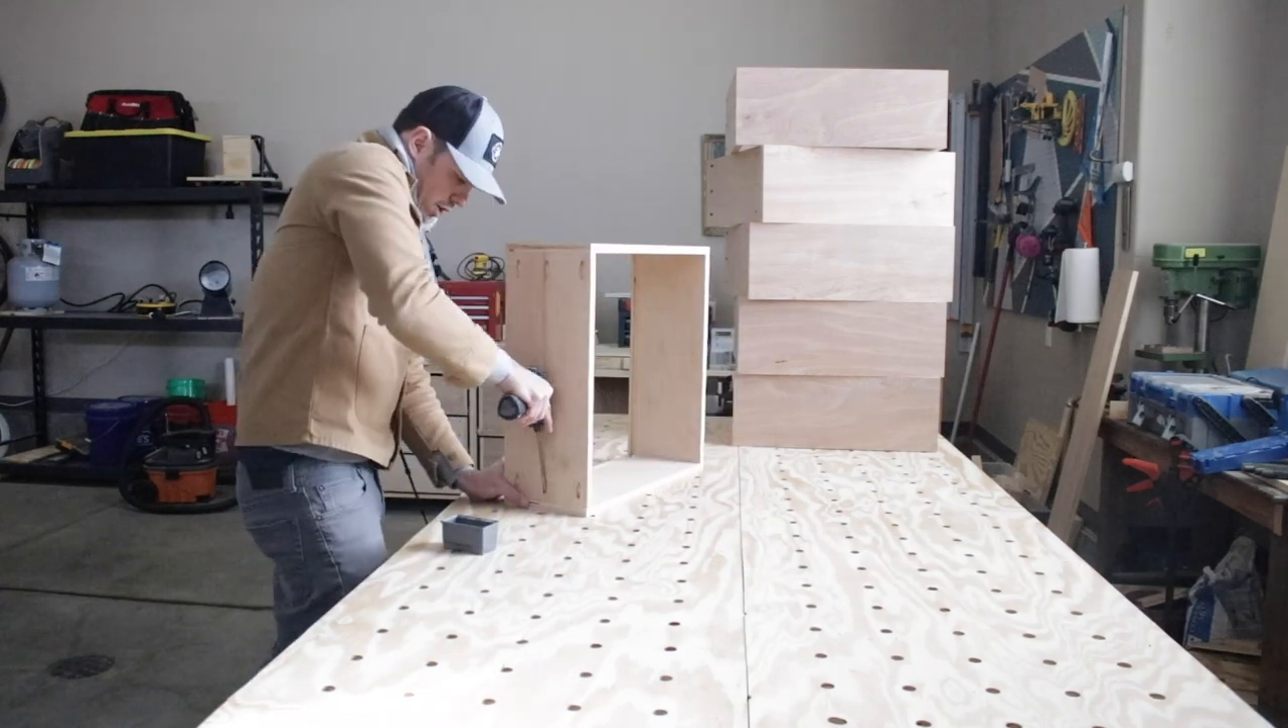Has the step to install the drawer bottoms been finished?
No.